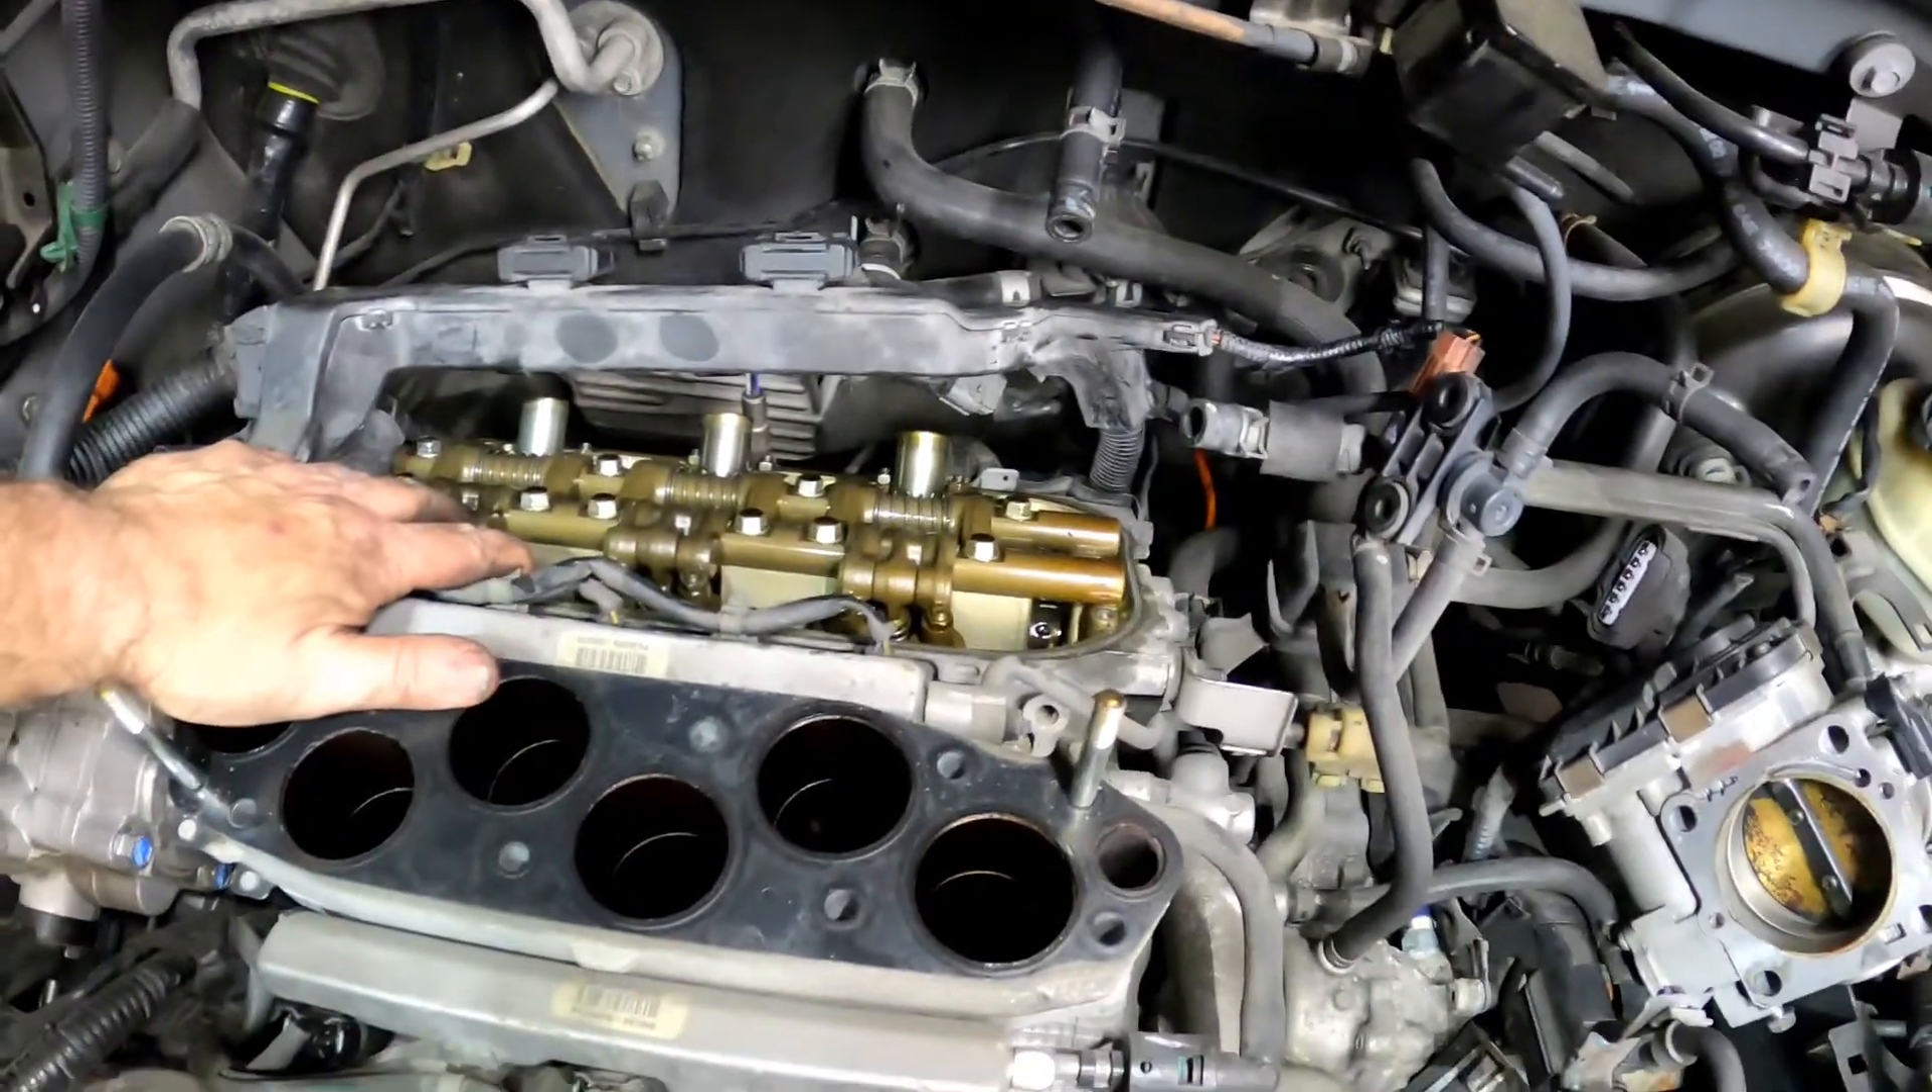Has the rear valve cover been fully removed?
Yes.